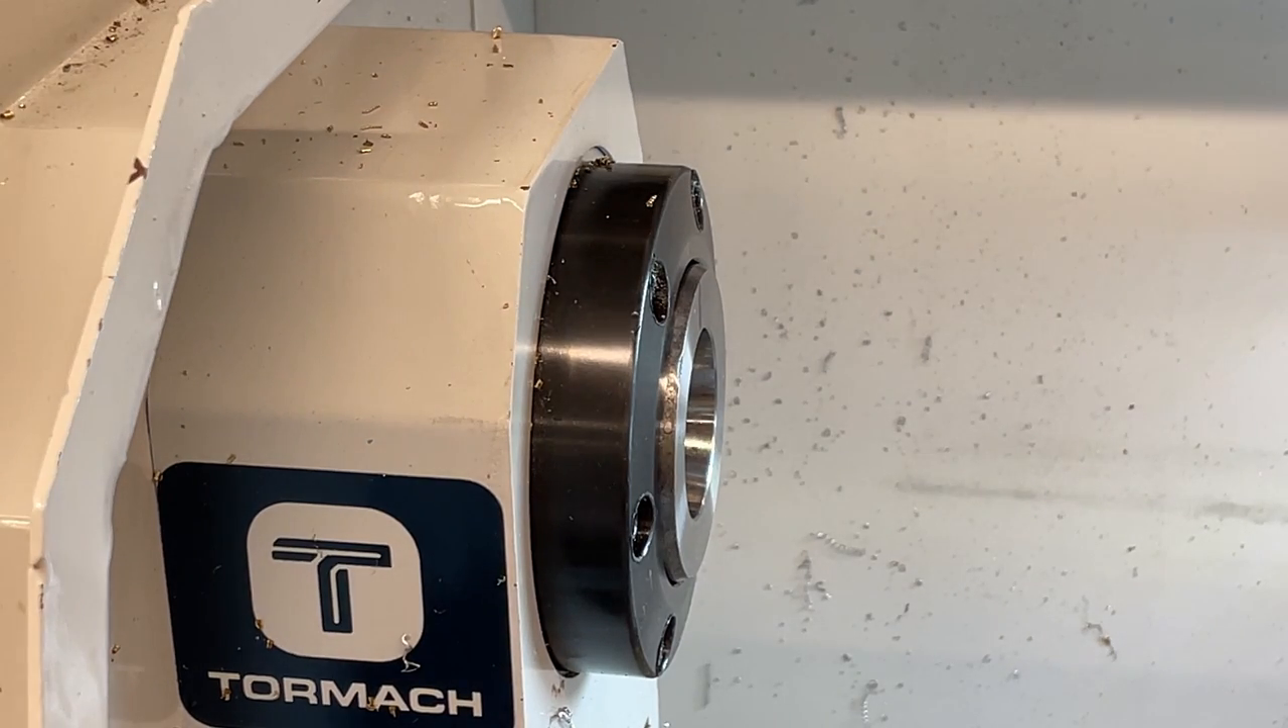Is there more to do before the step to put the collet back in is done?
Yes.